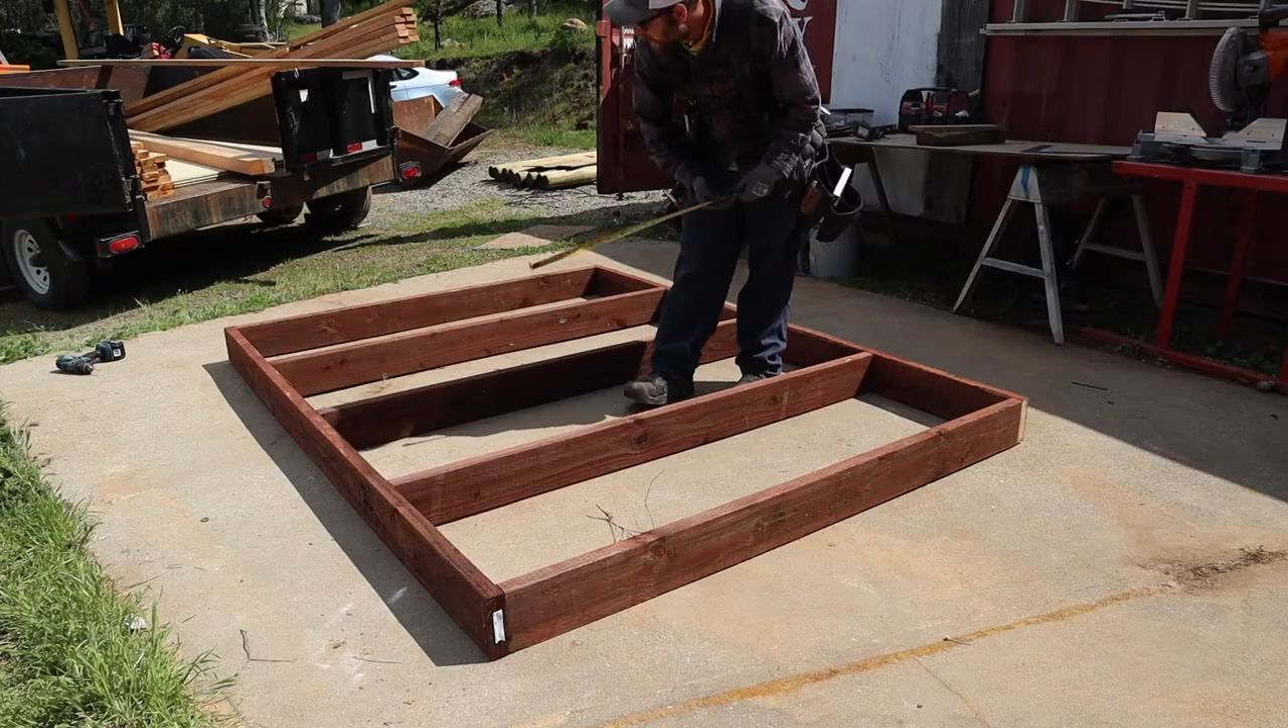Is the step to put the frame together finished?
Yes.